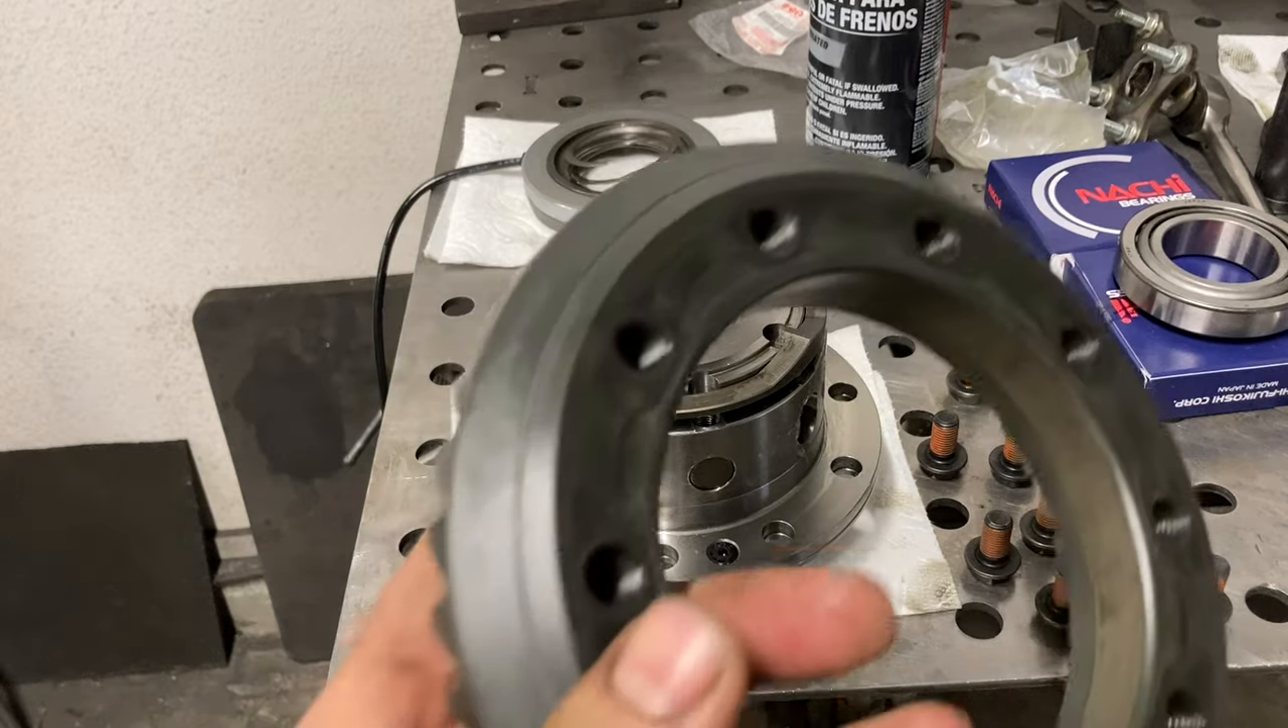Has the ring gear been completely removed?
Yes.